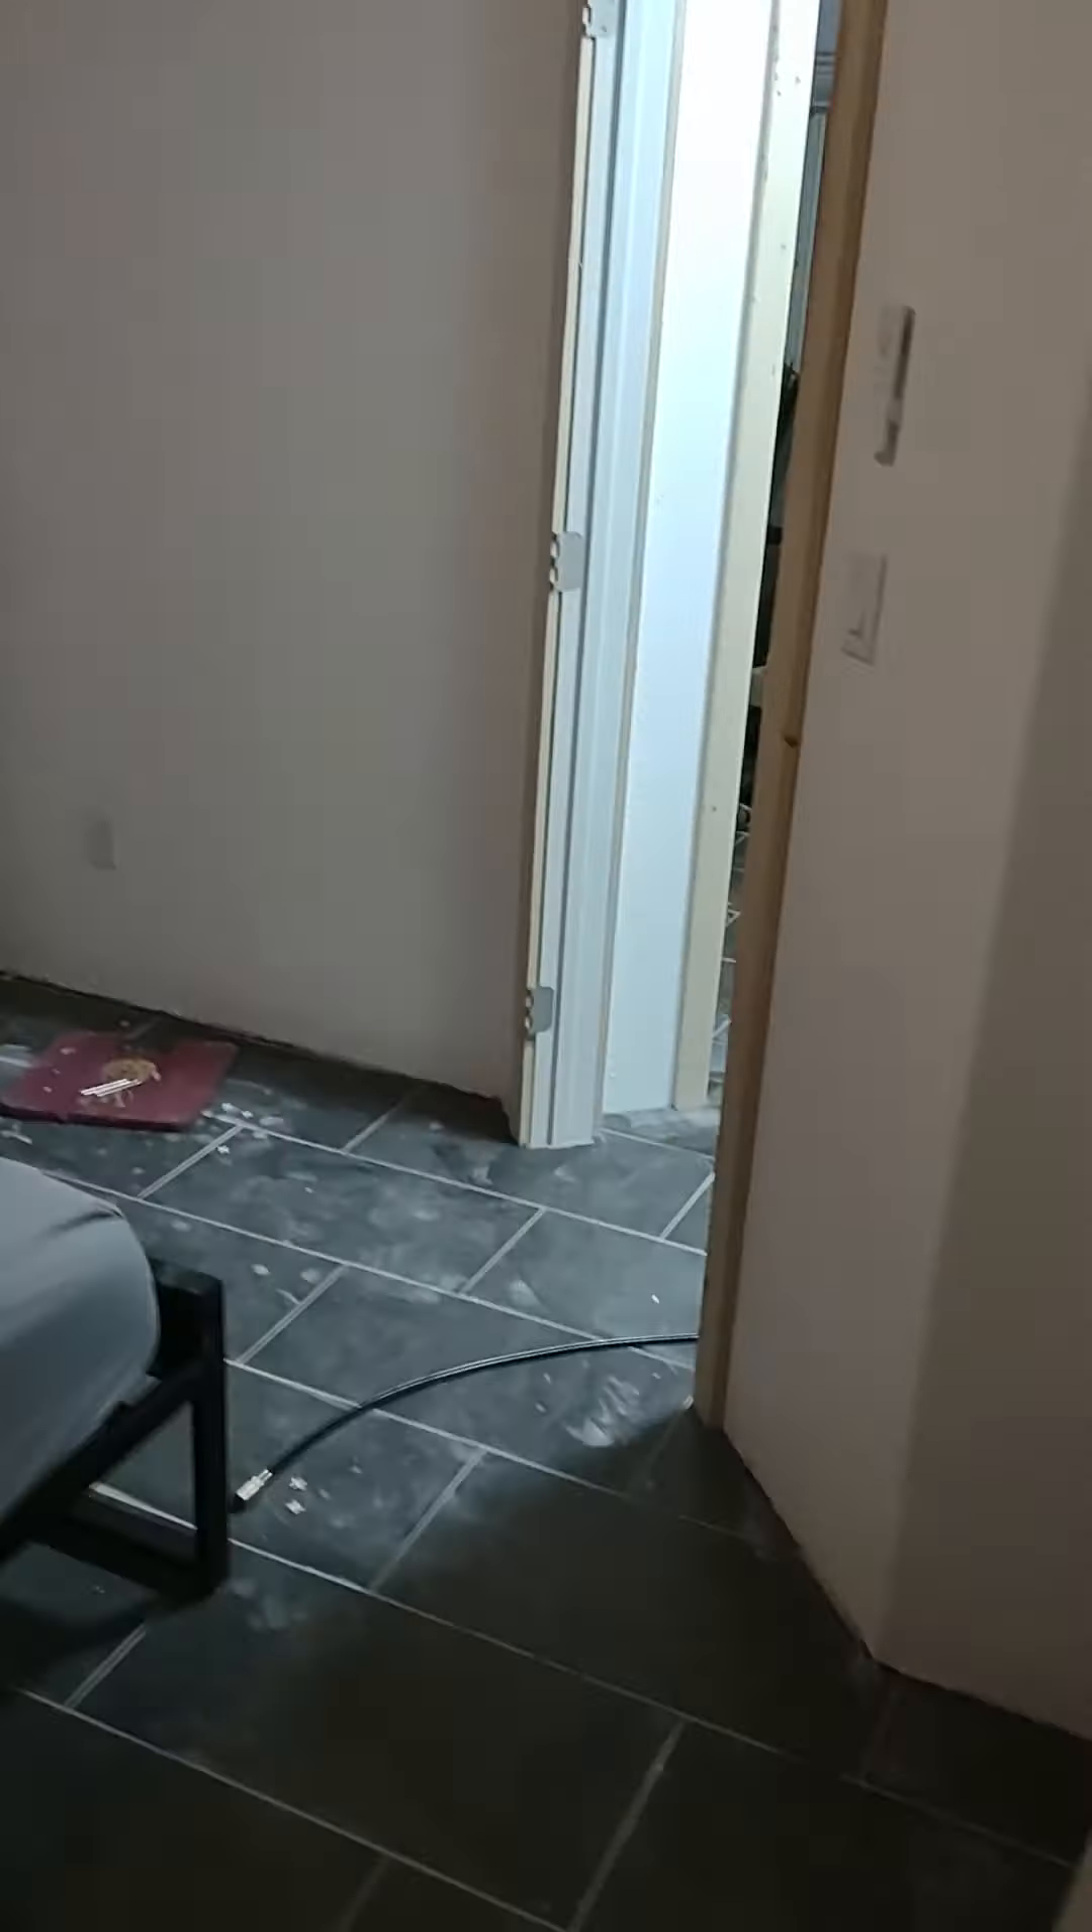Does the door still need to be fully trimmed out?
Yes.